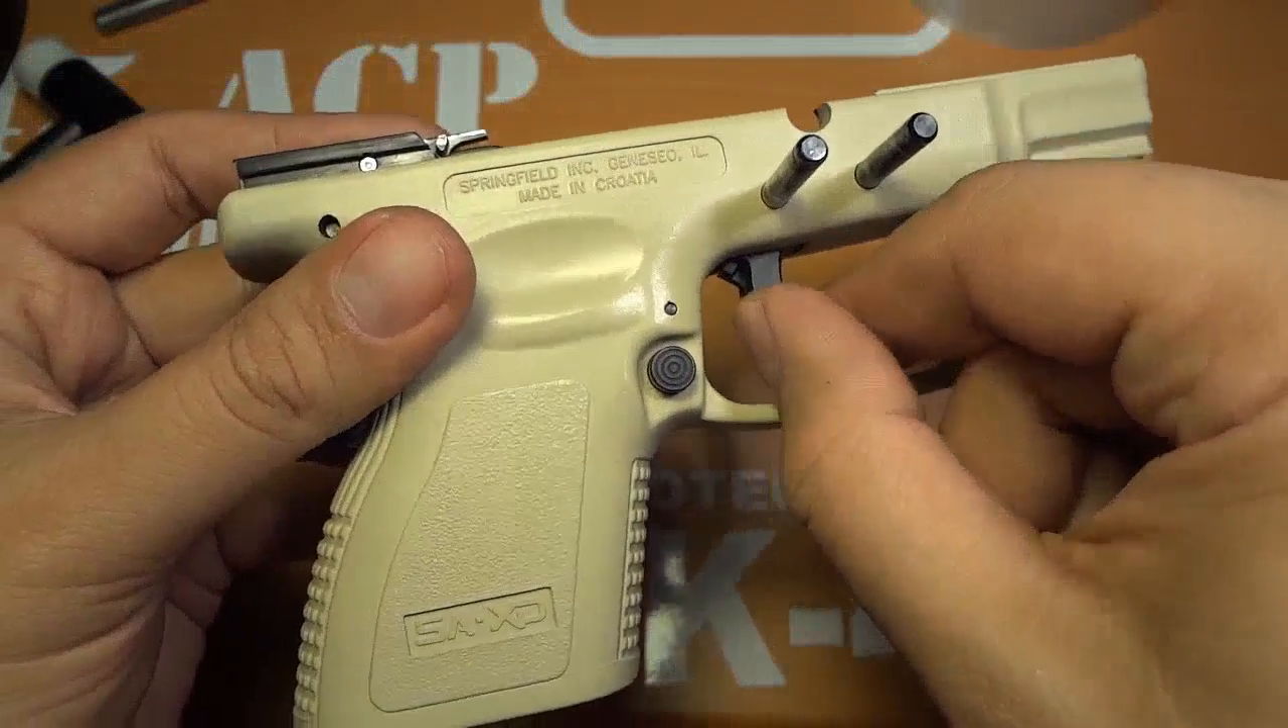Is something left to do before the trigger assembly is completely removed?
Yes.